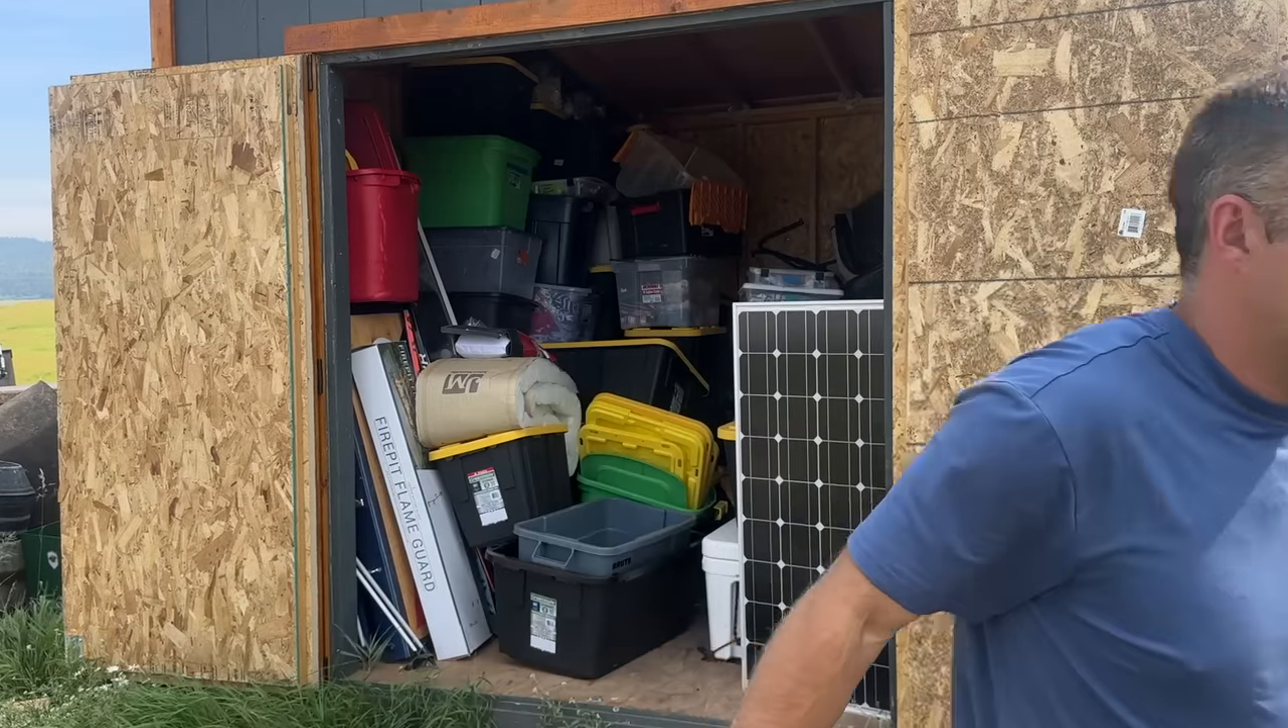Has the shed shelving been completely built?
No.